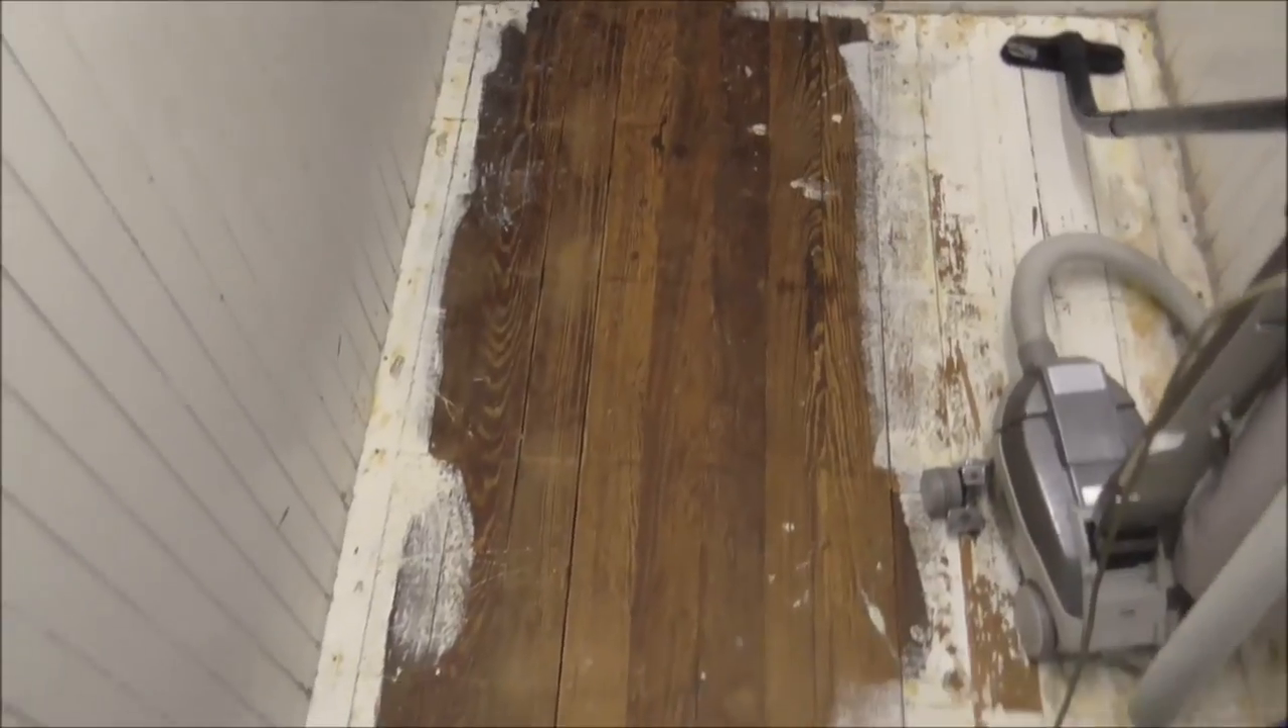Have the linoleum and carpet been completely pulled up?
Yes.